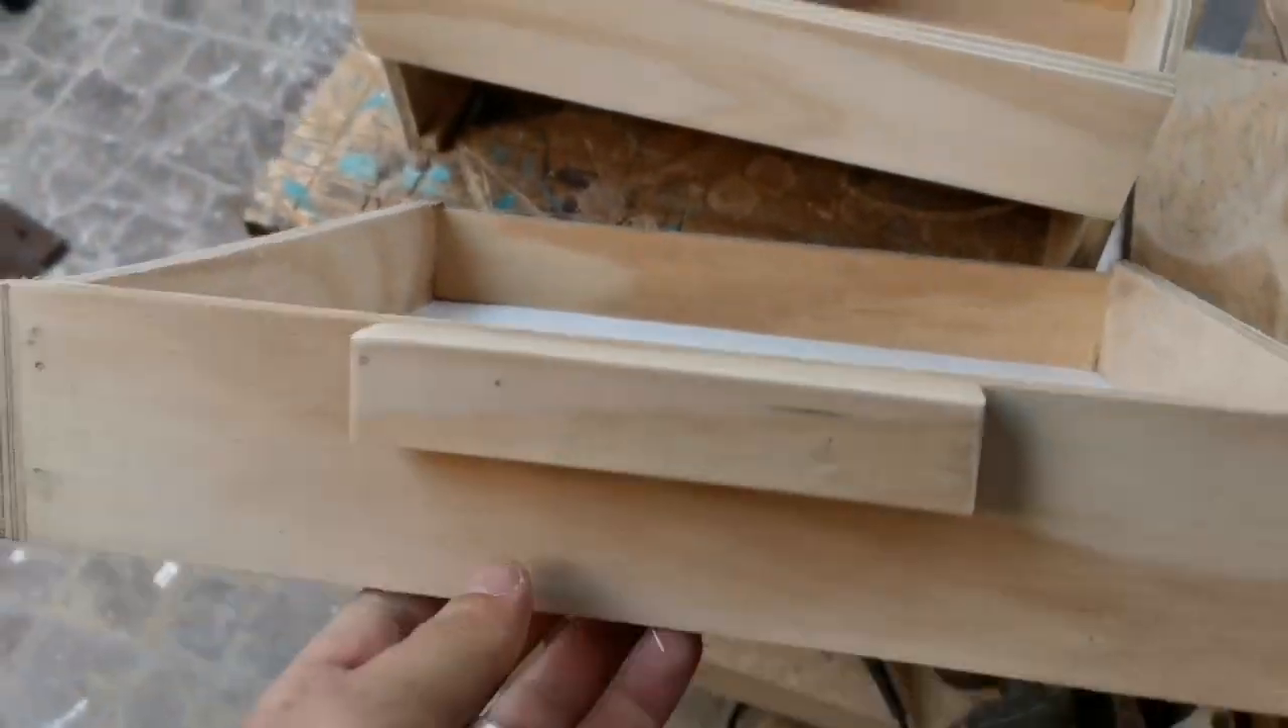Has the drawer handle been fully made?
Yes.